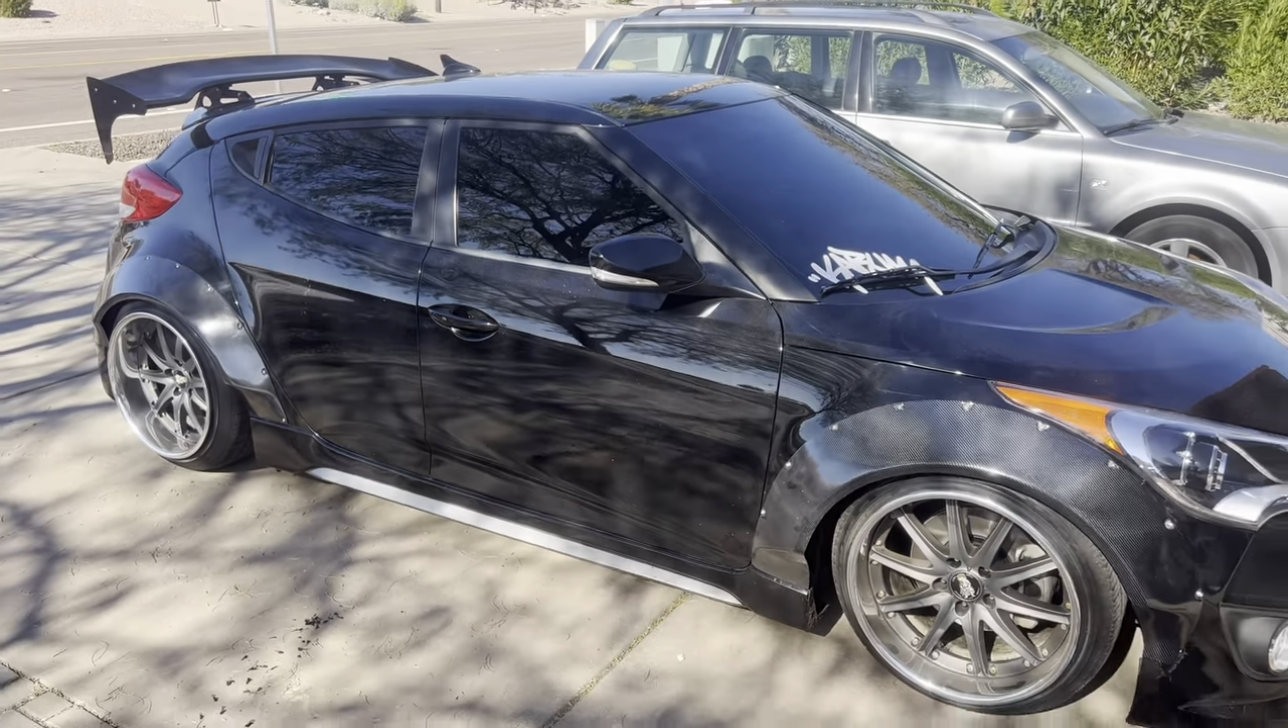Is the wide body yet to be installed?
No.